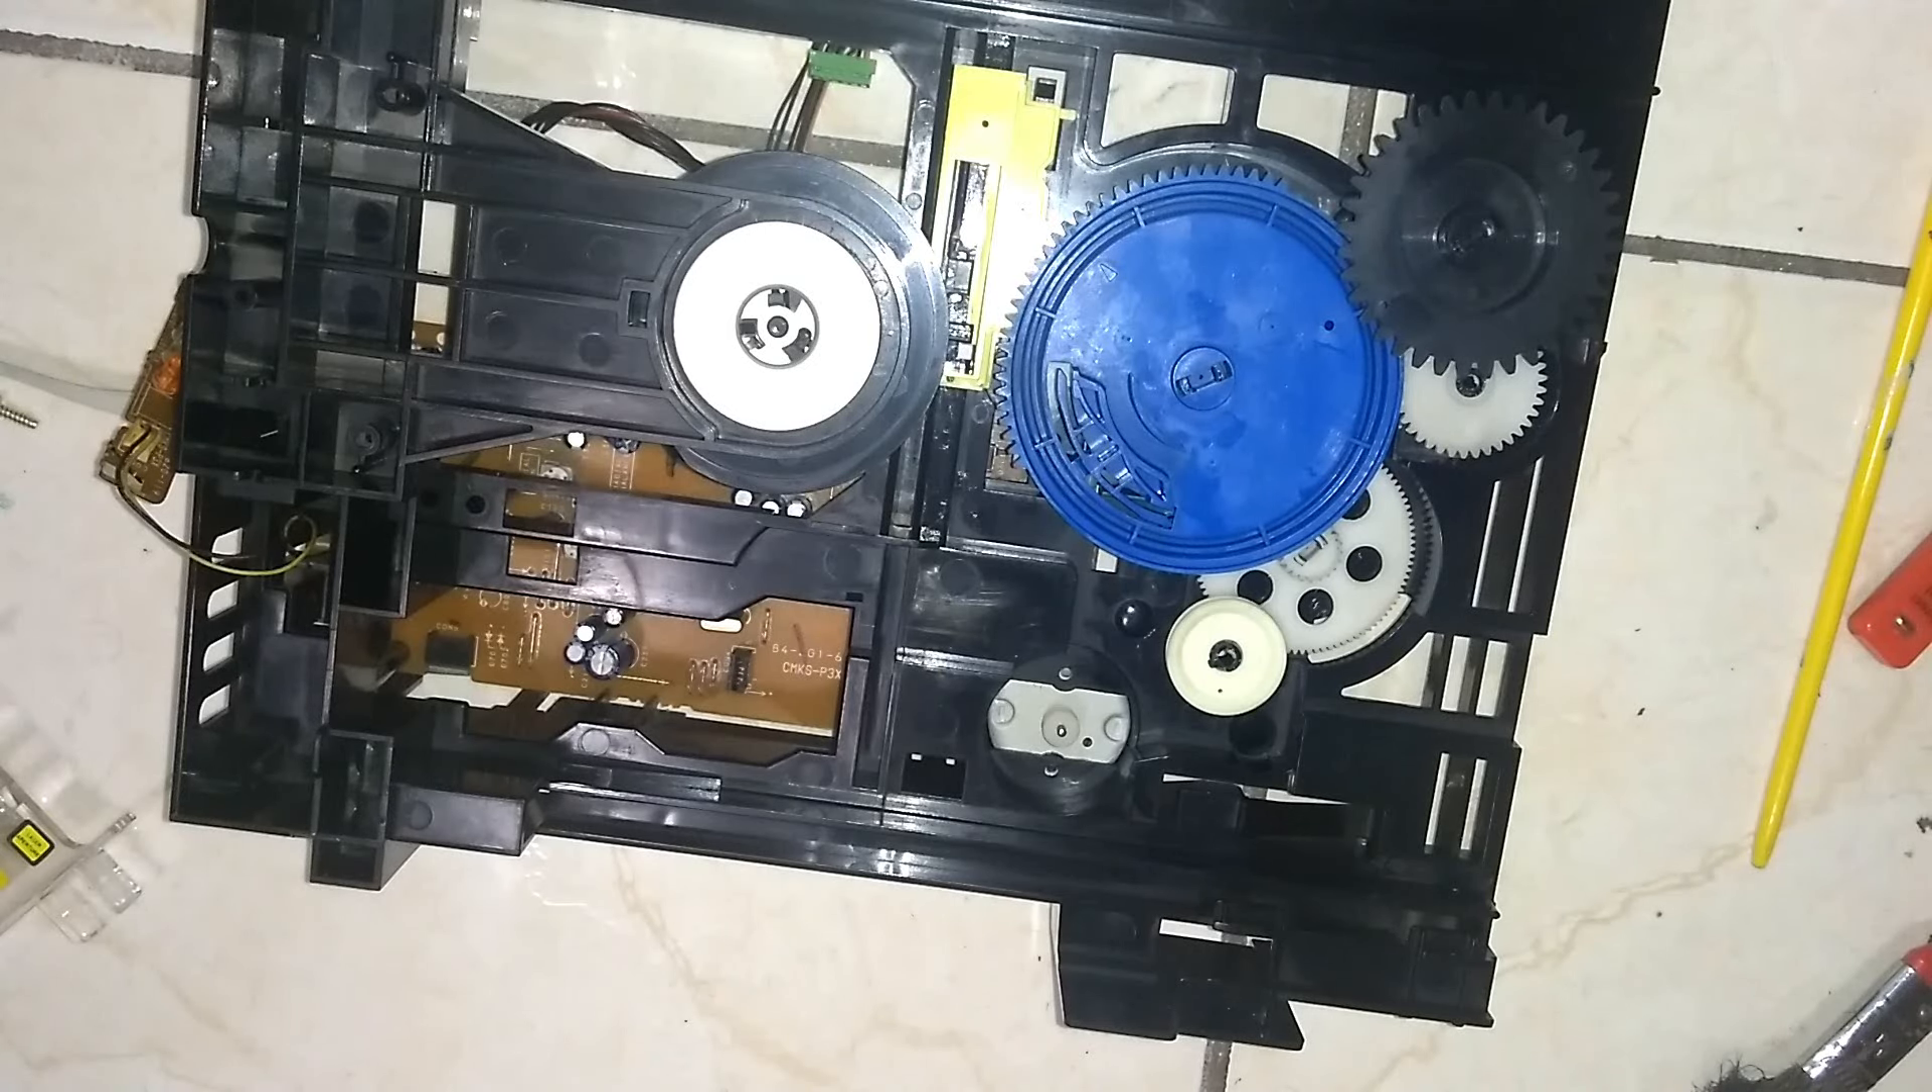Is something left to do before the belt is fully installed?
Yes.